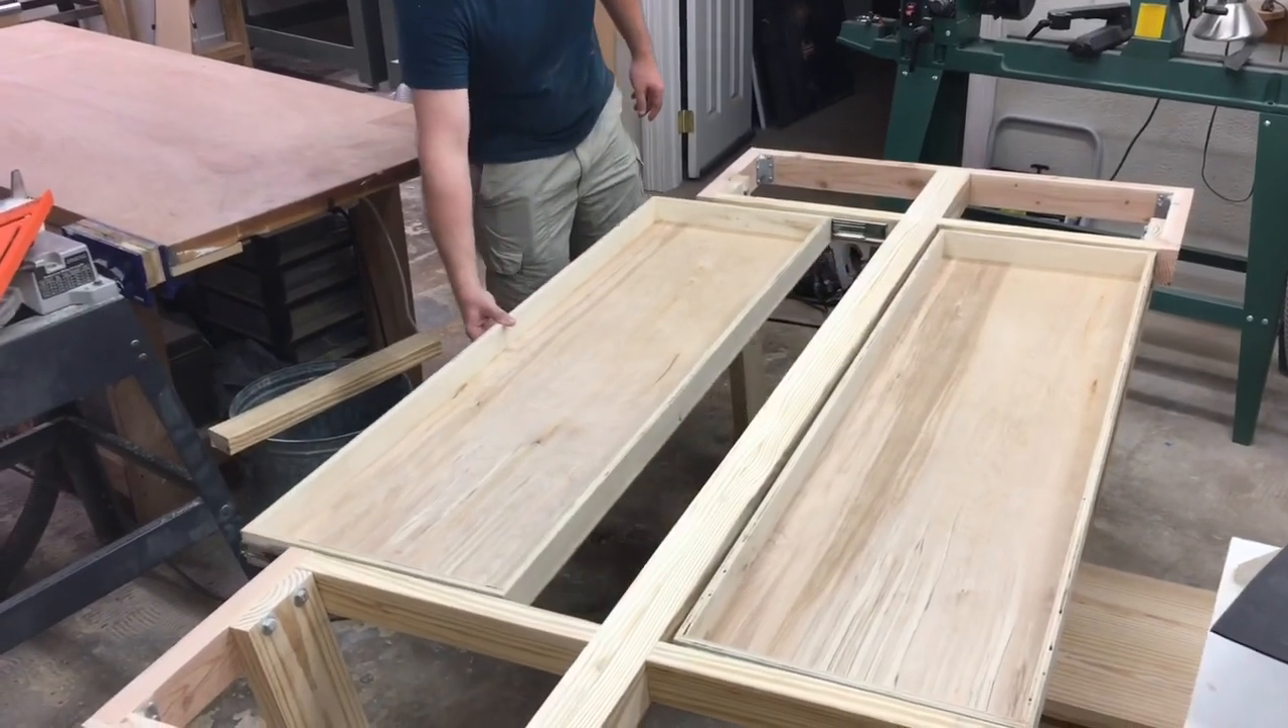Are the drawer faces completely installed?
No.